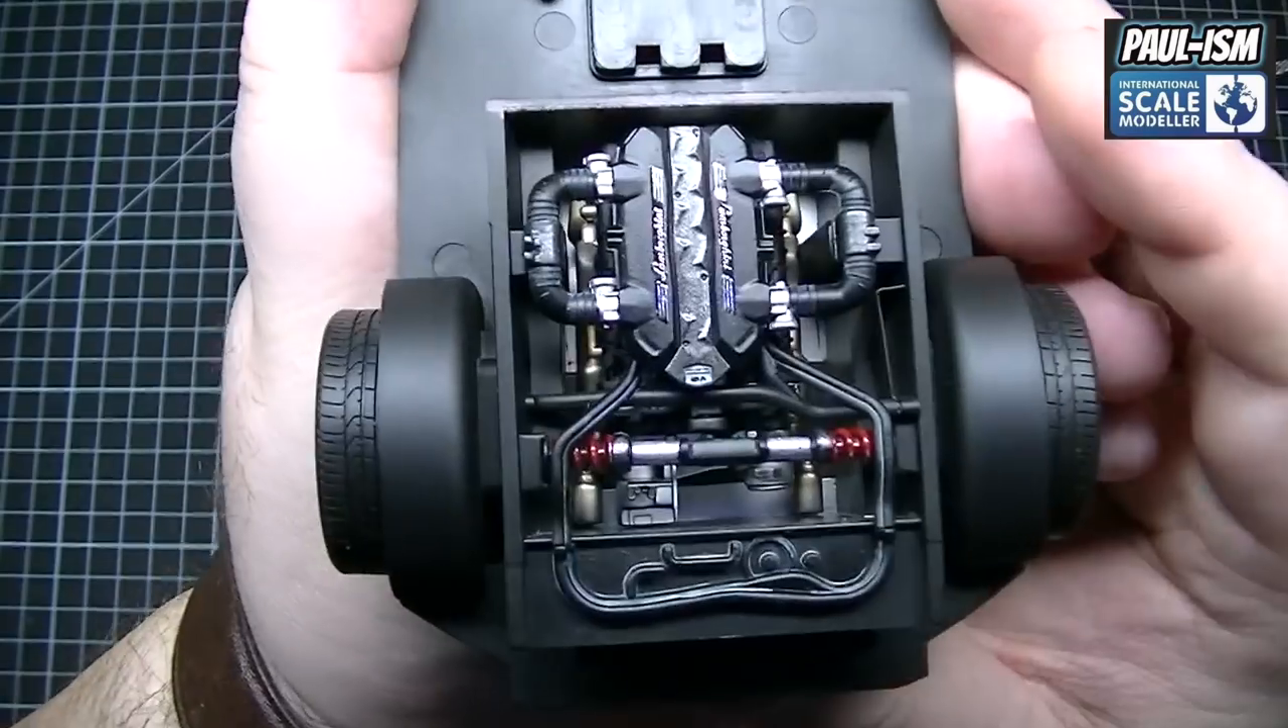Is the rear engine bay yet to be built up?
No.